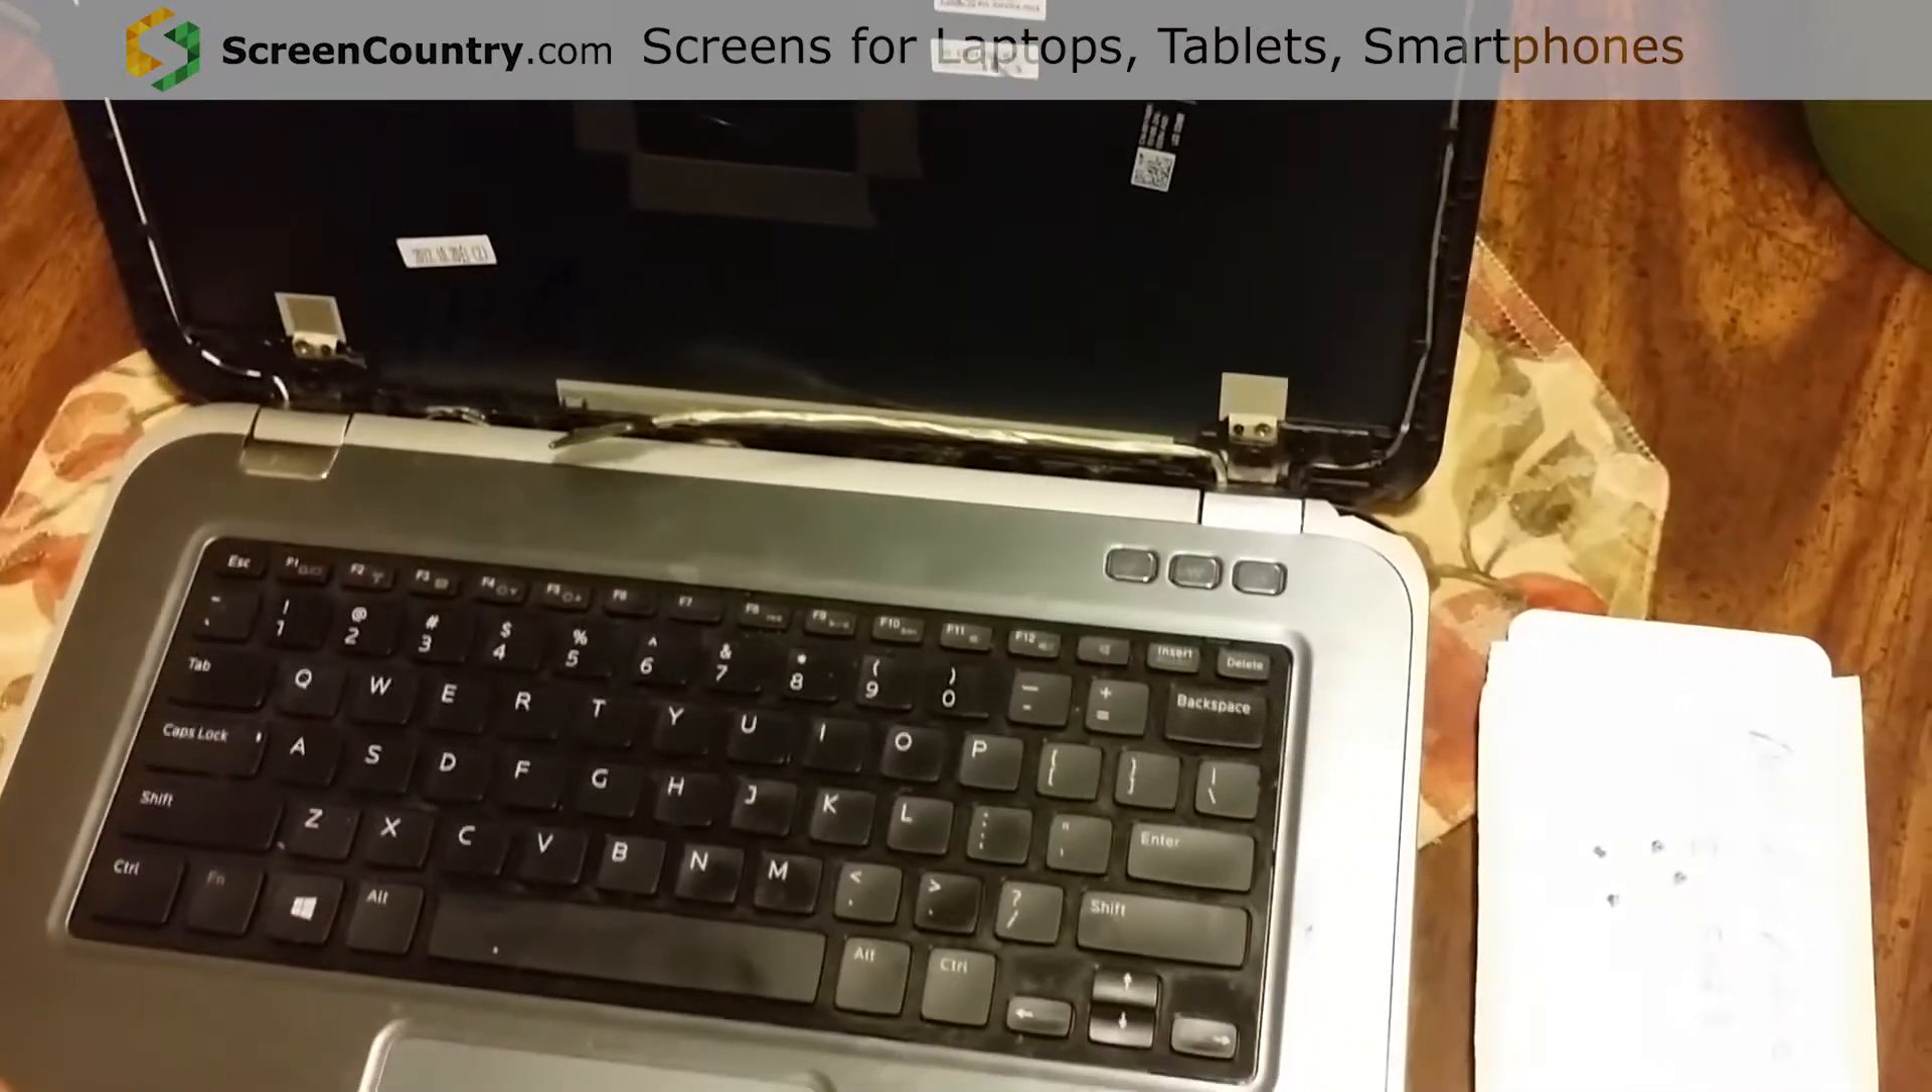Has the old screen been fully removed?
Yes.